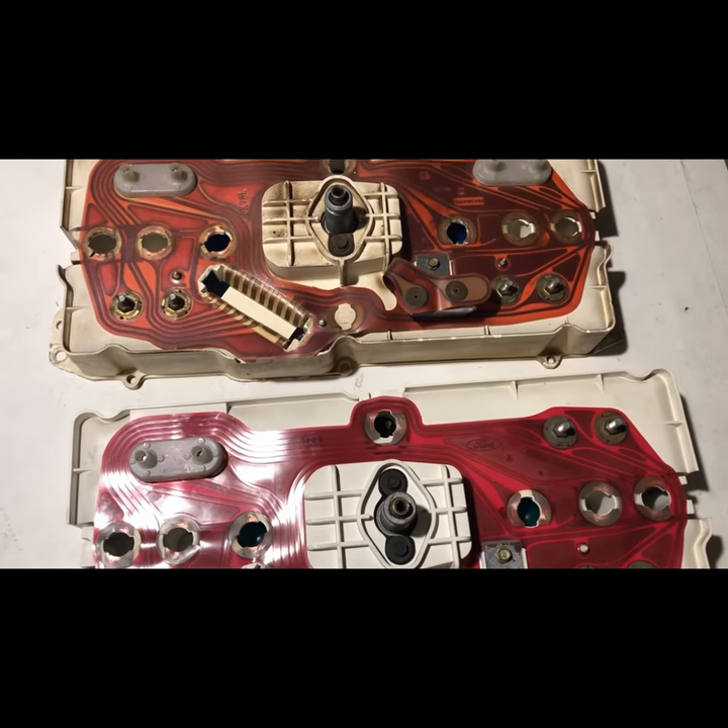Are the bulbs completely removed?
Yes.